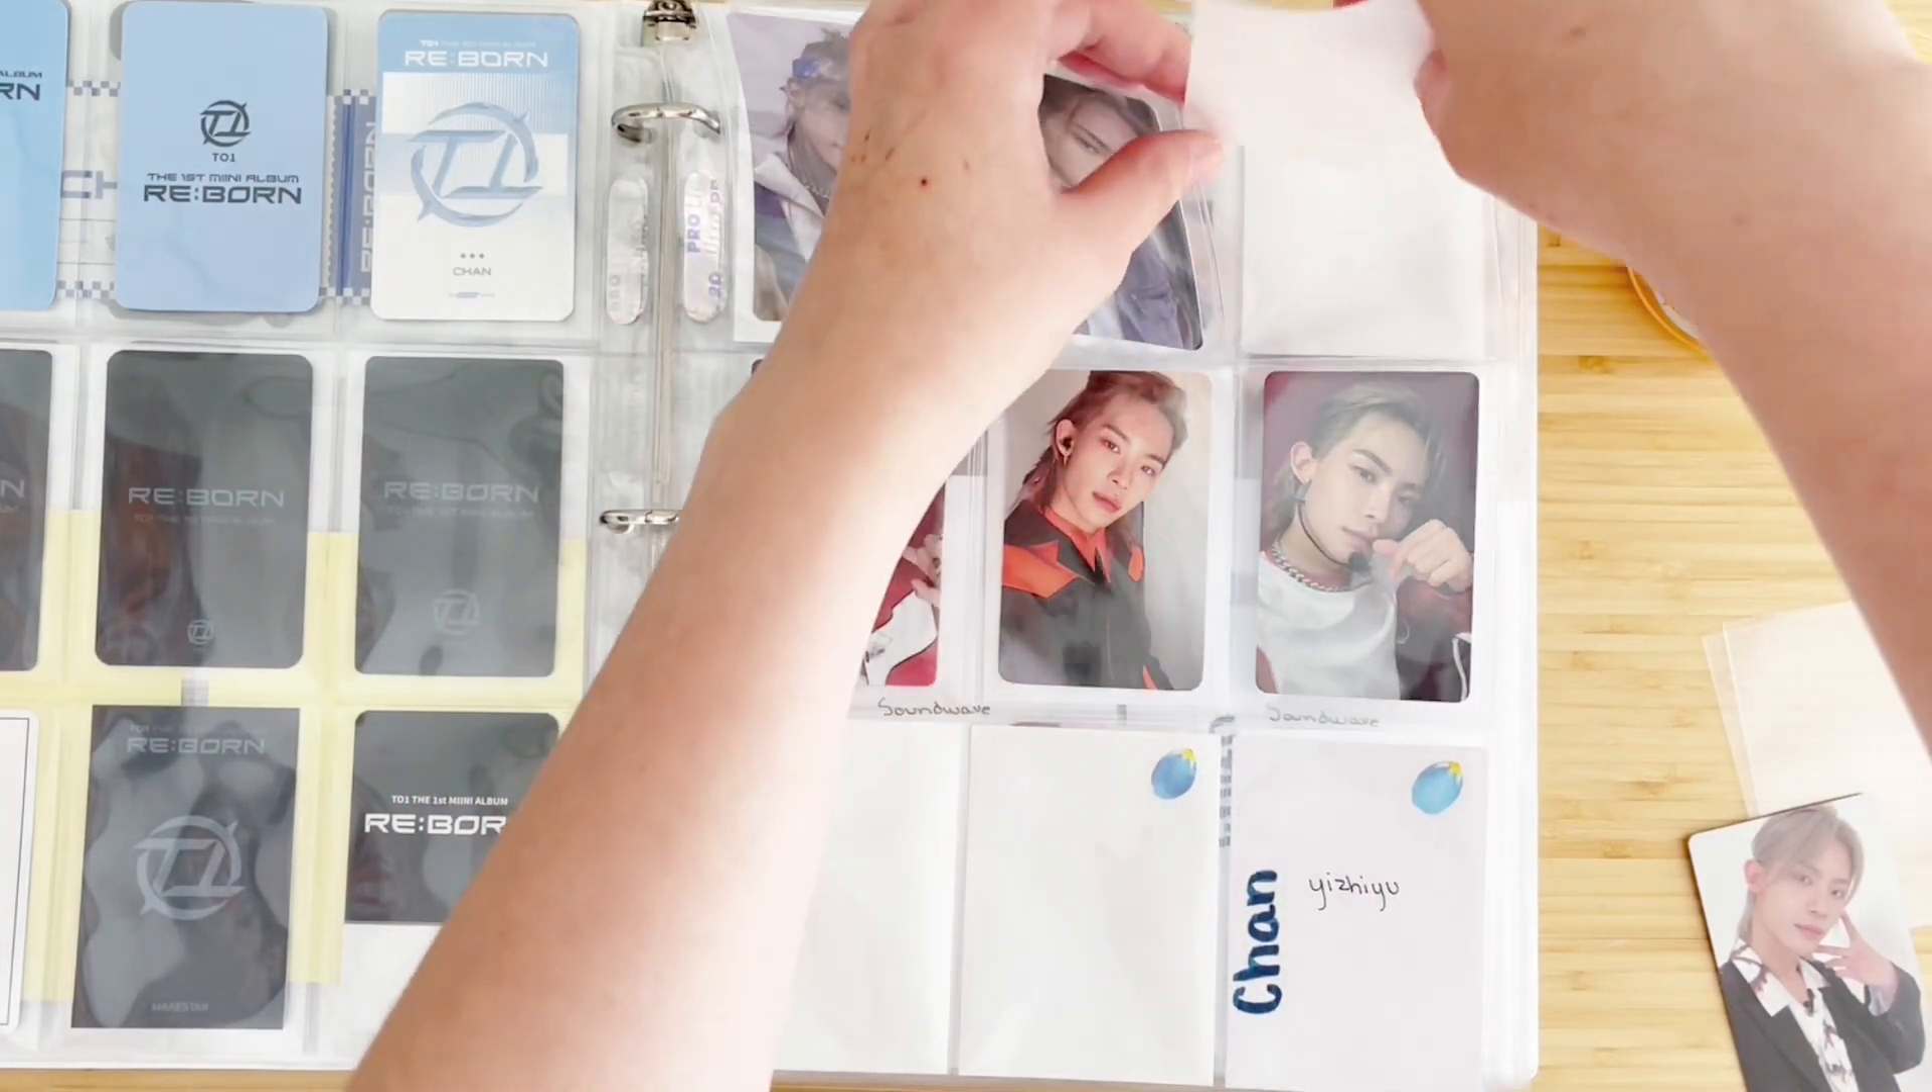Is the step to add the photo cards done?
No.